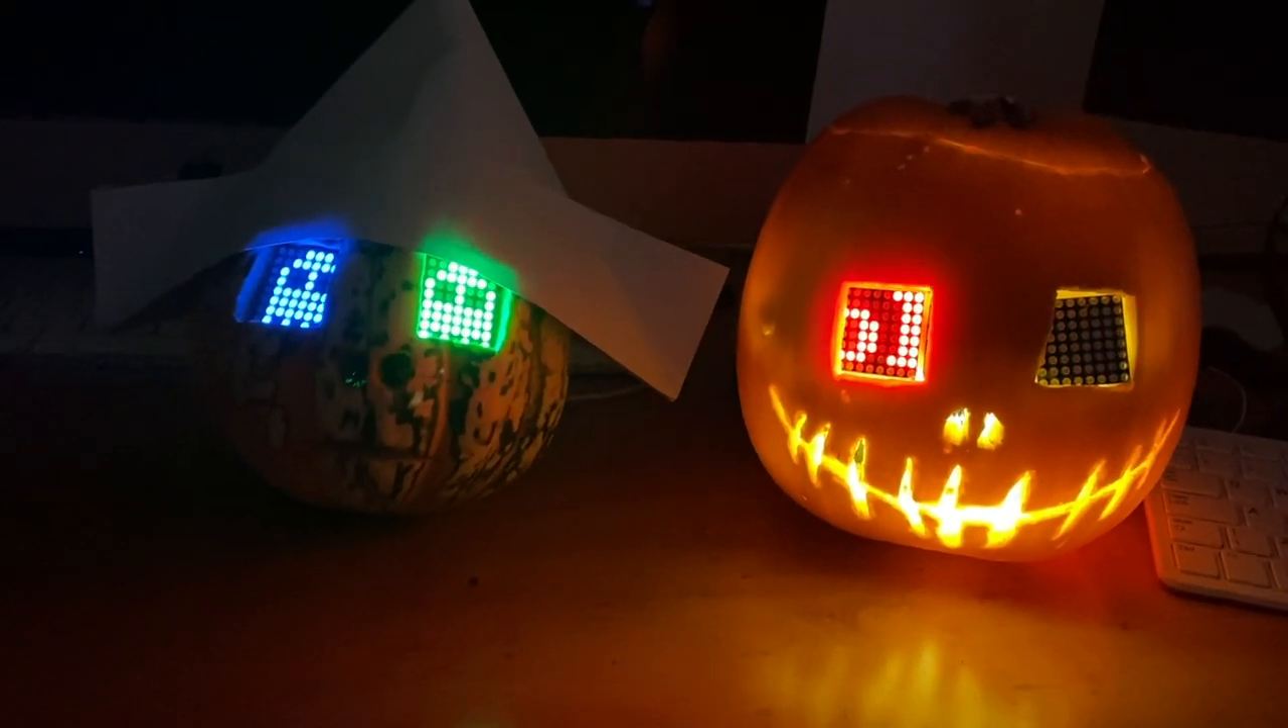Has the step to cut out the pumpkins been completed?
Yes.